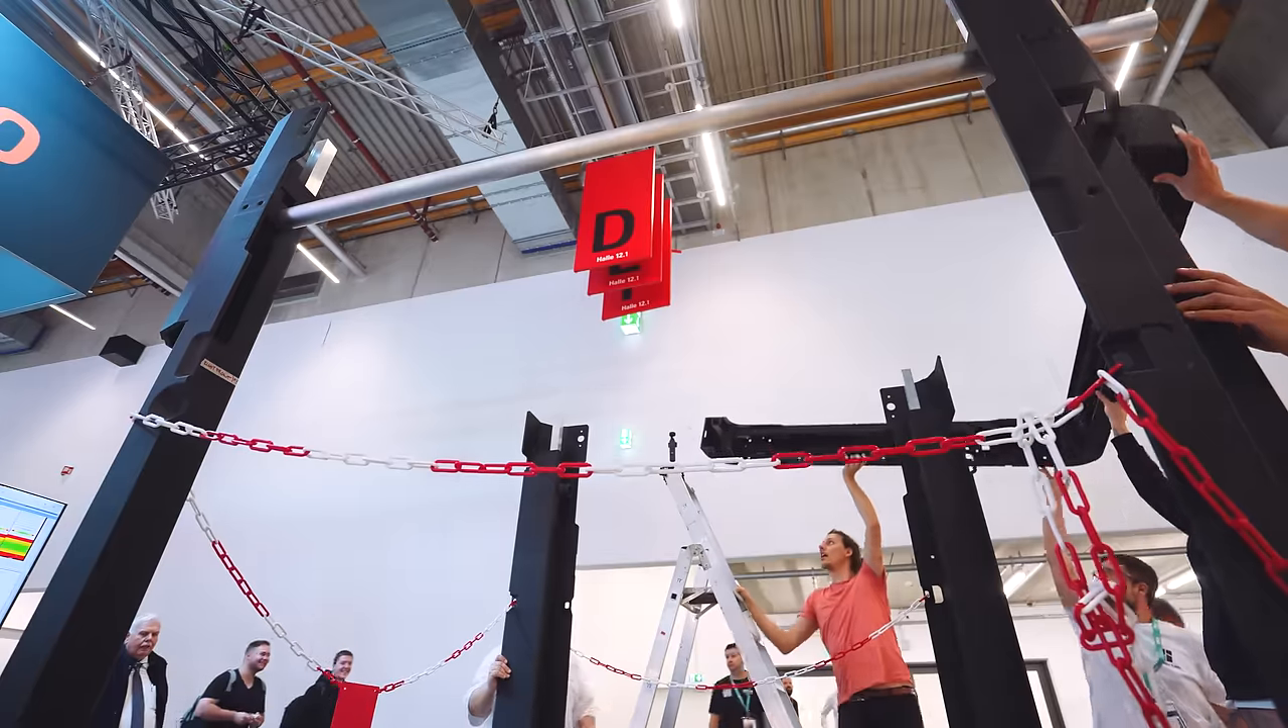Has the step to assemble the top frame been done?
No.